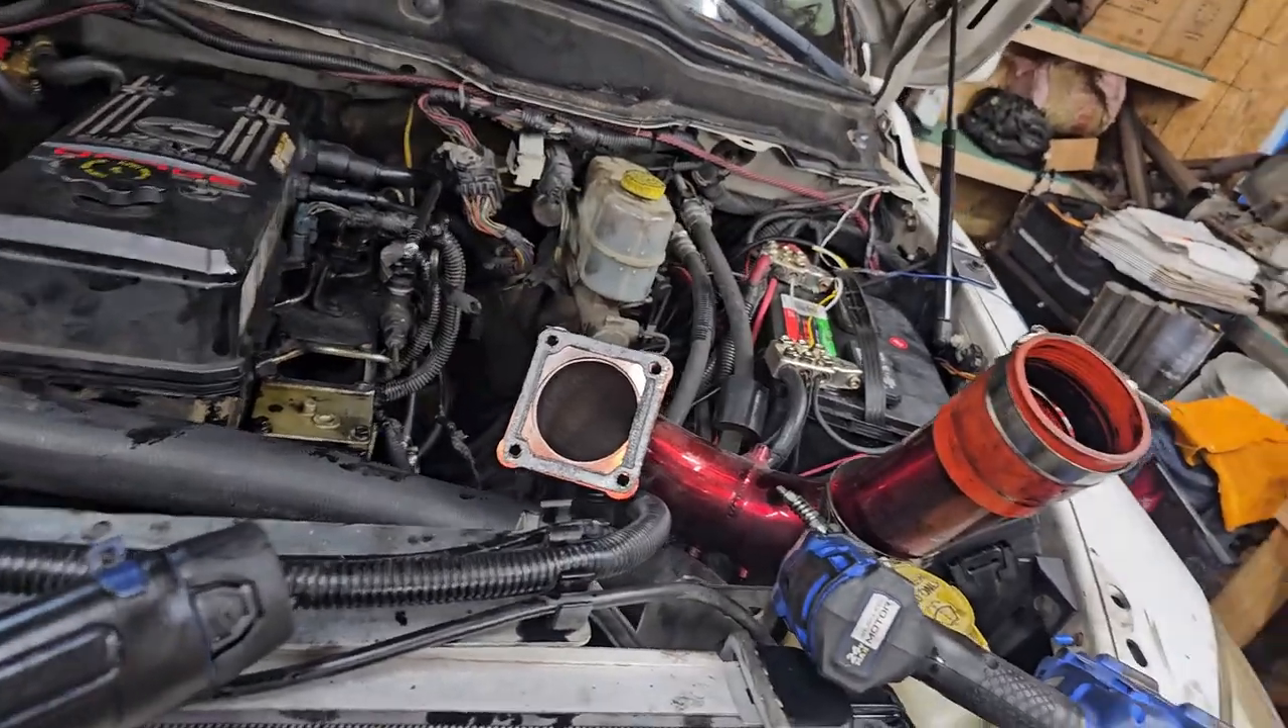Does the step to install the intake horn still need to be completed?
Yes.